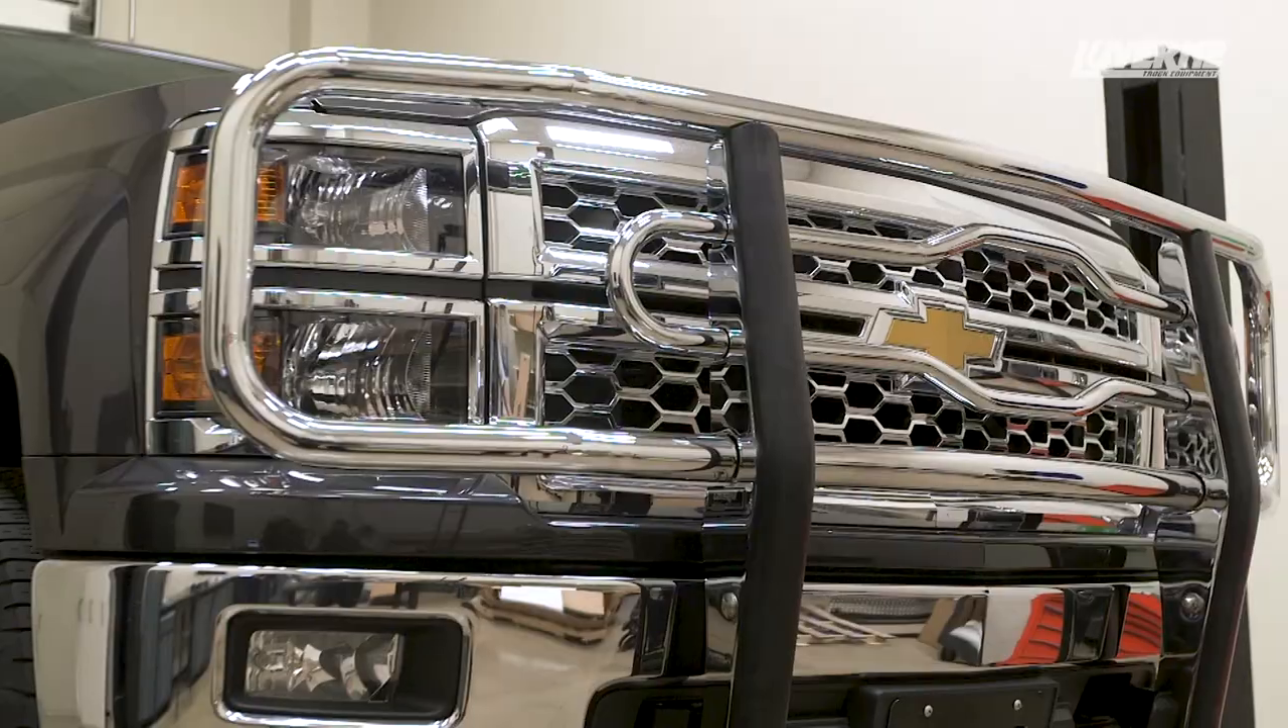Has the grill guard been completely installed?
Yes.